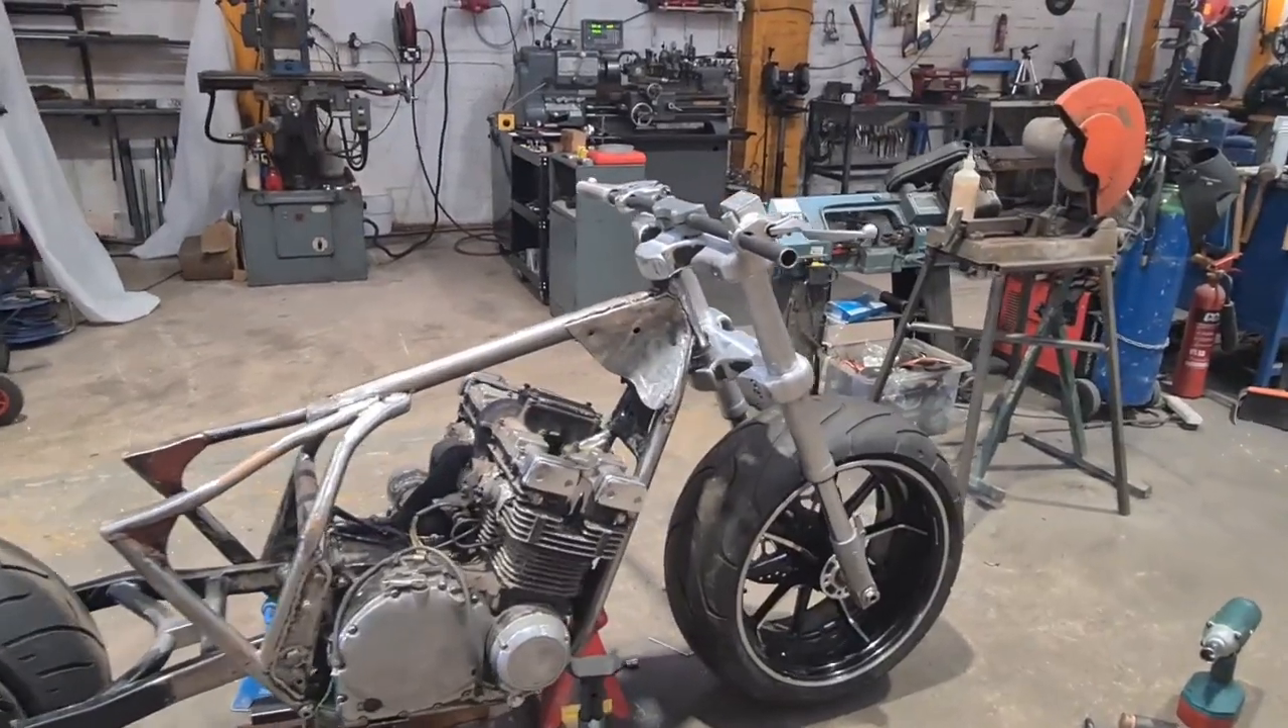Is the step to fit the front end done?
Yes.